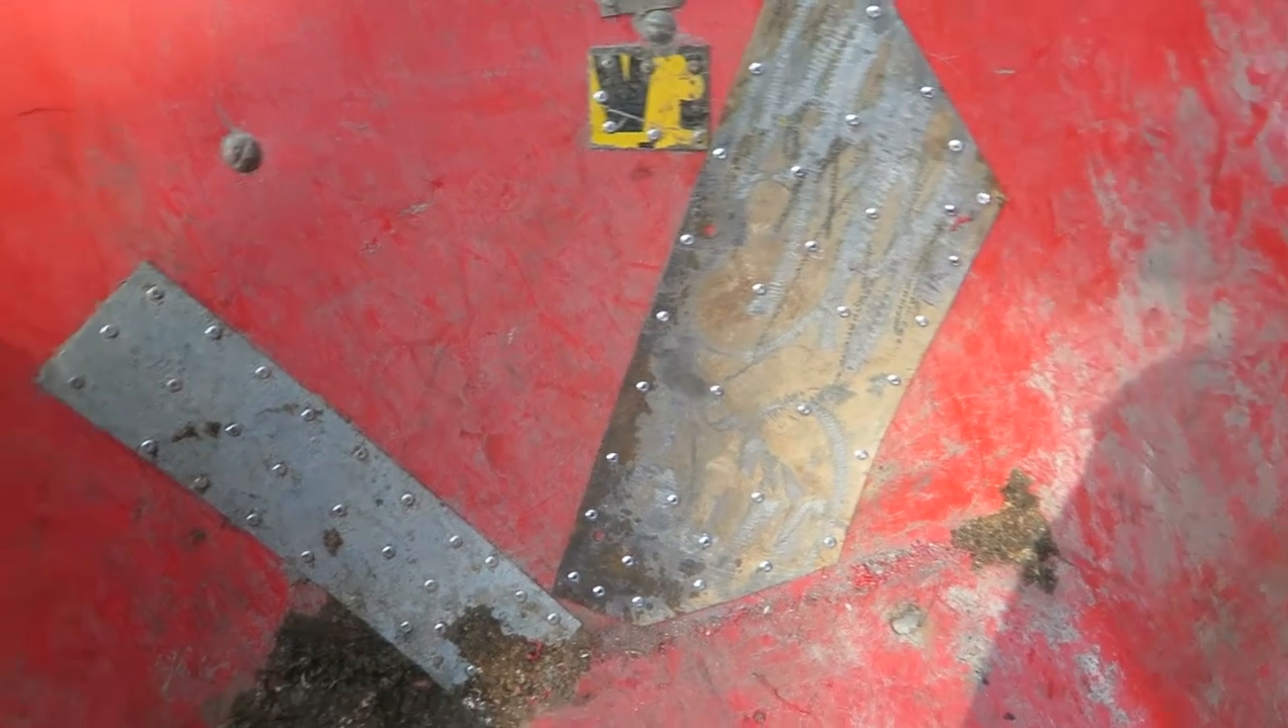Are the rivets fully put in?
Yes.